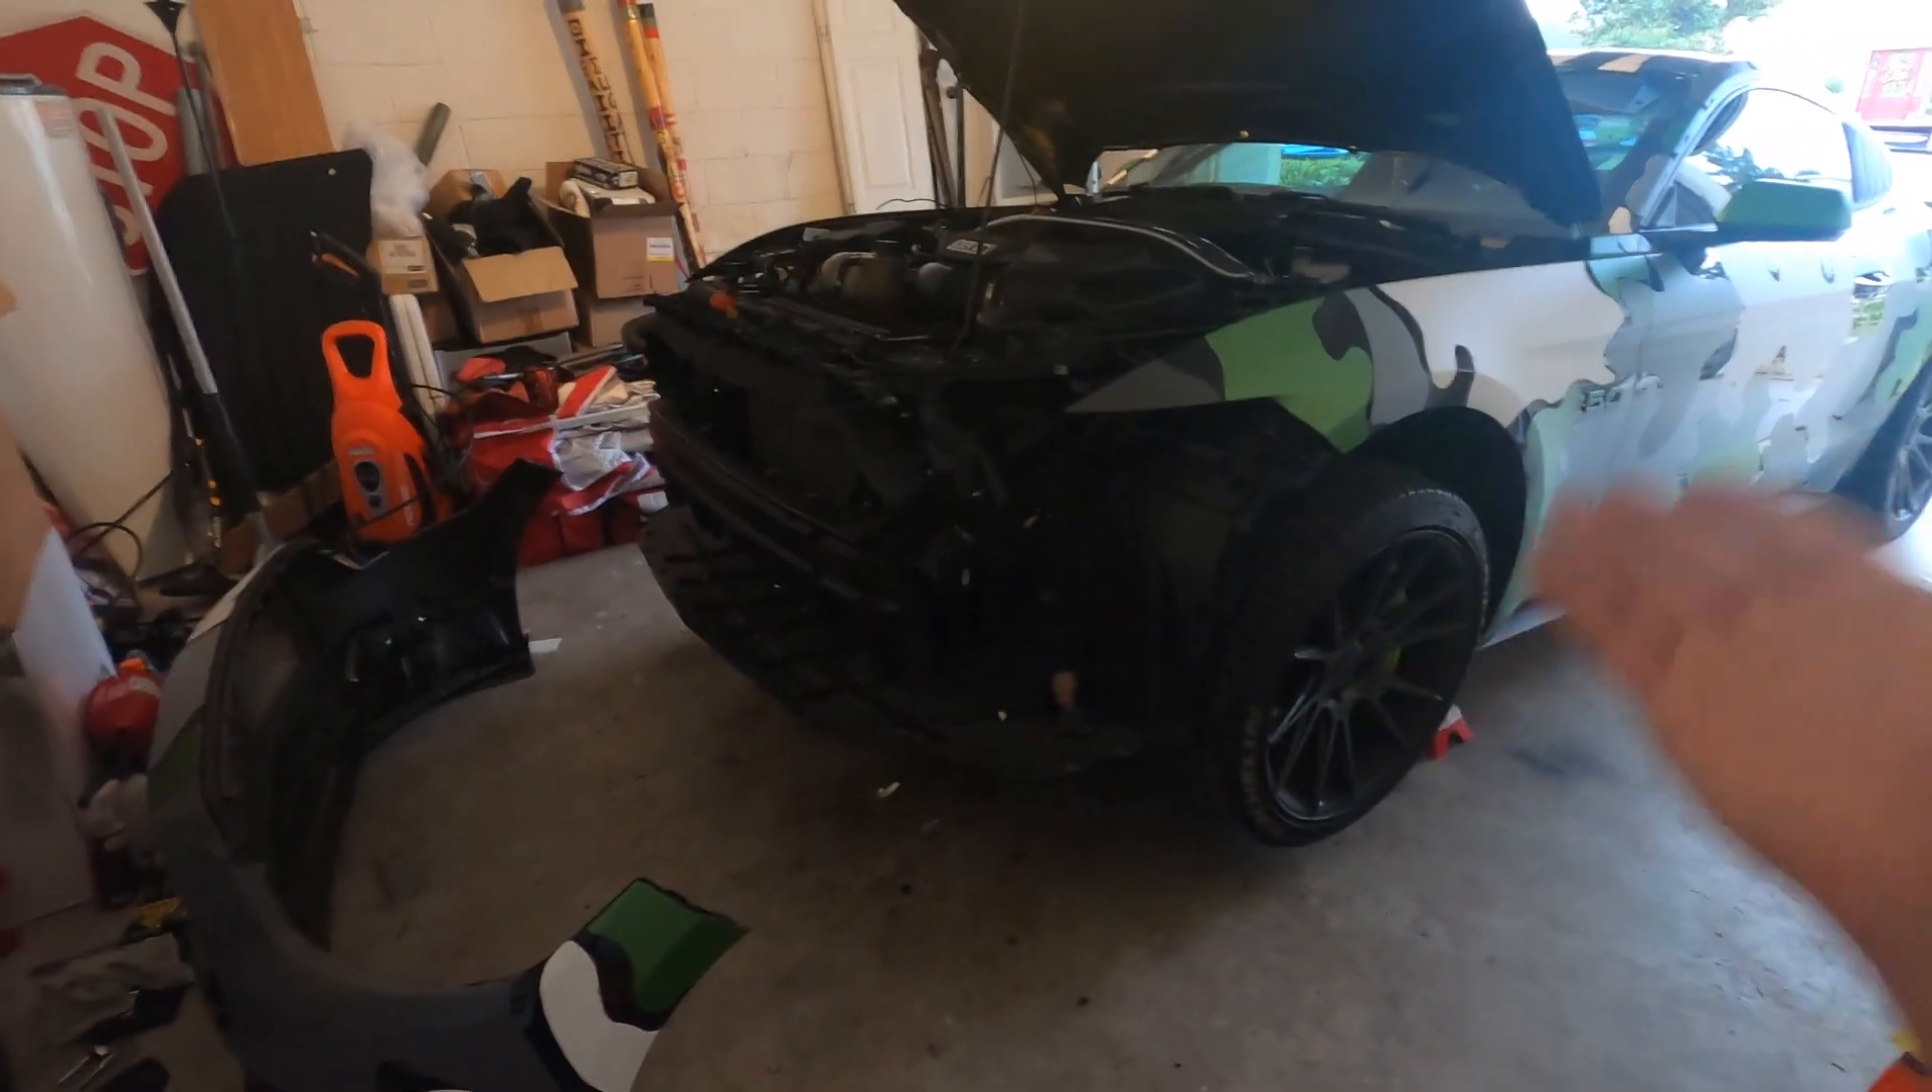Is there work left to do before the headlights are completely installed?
Yes.